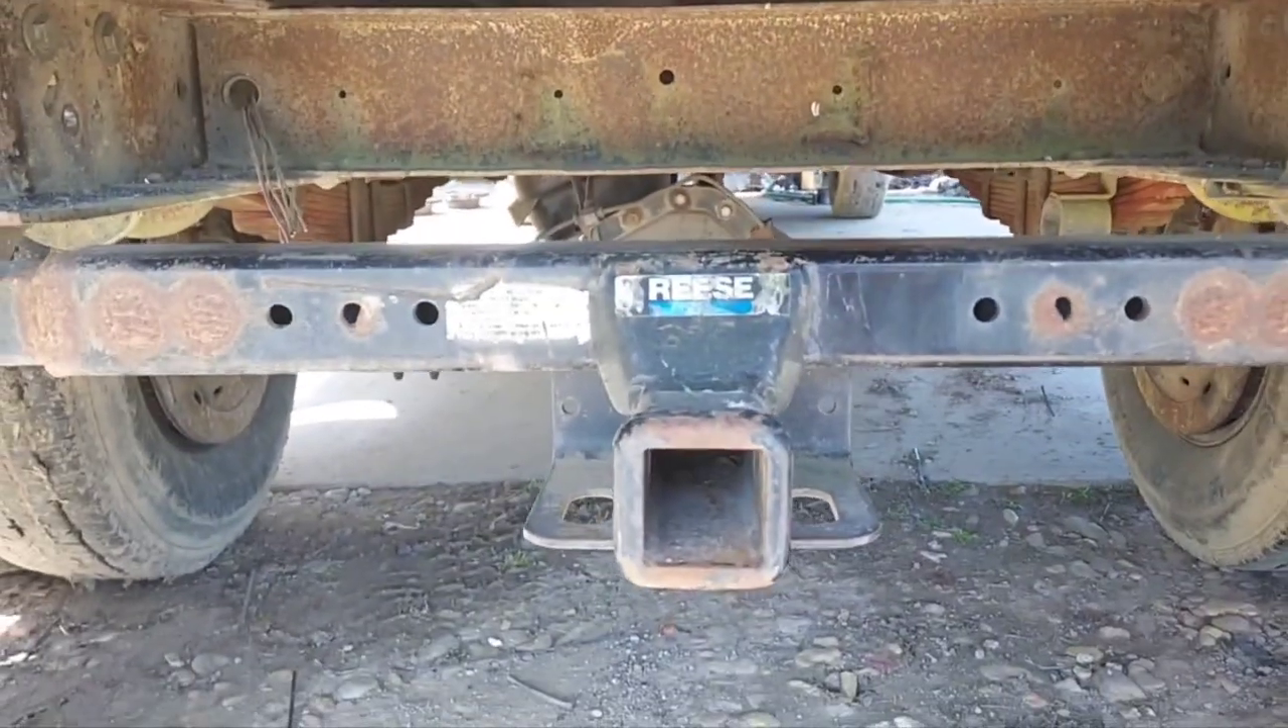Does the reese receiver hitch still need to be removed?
Yes.